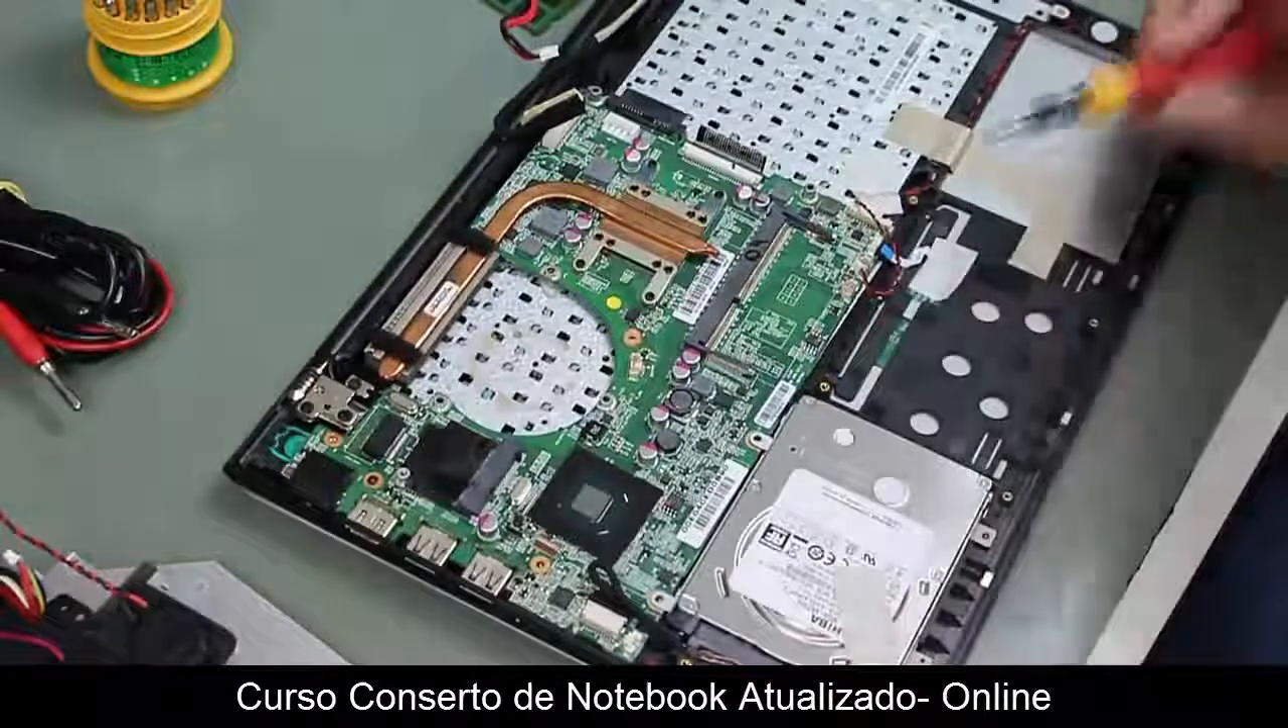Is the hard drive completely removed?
No.